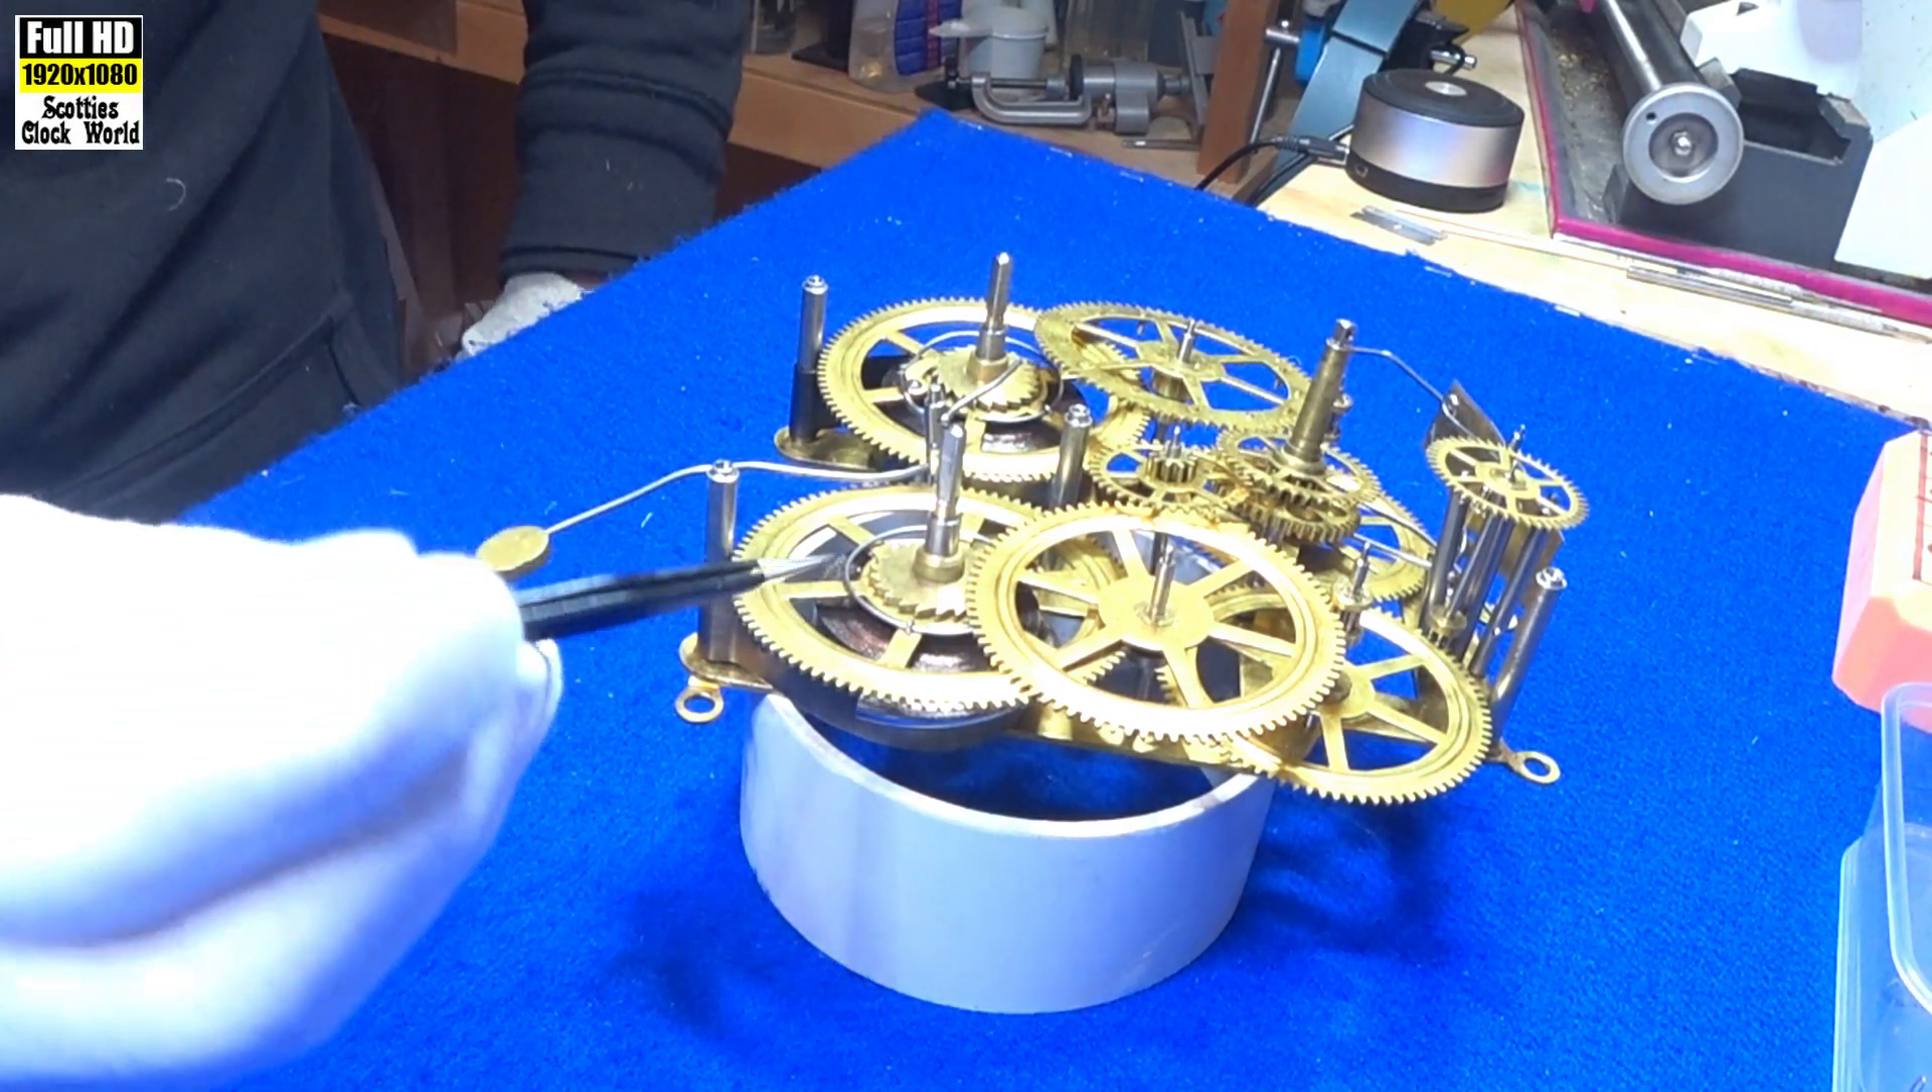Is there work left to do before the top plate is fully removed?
No.